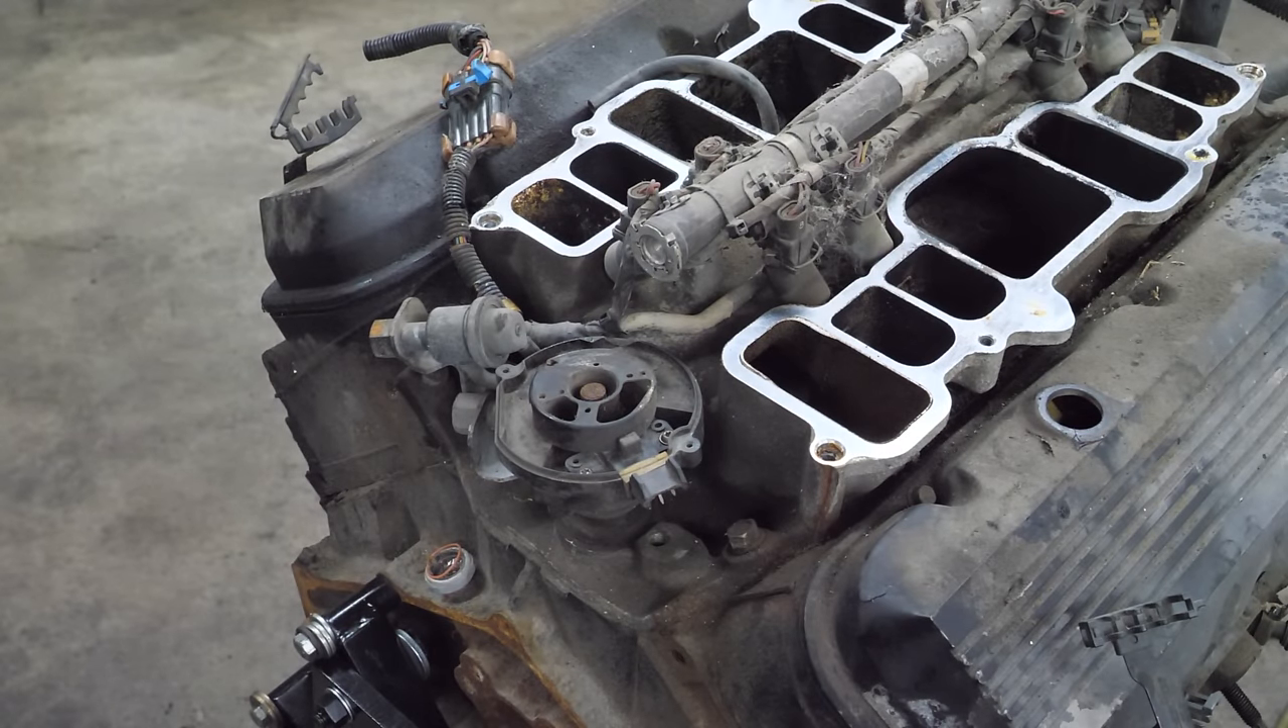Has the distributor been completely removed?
No.